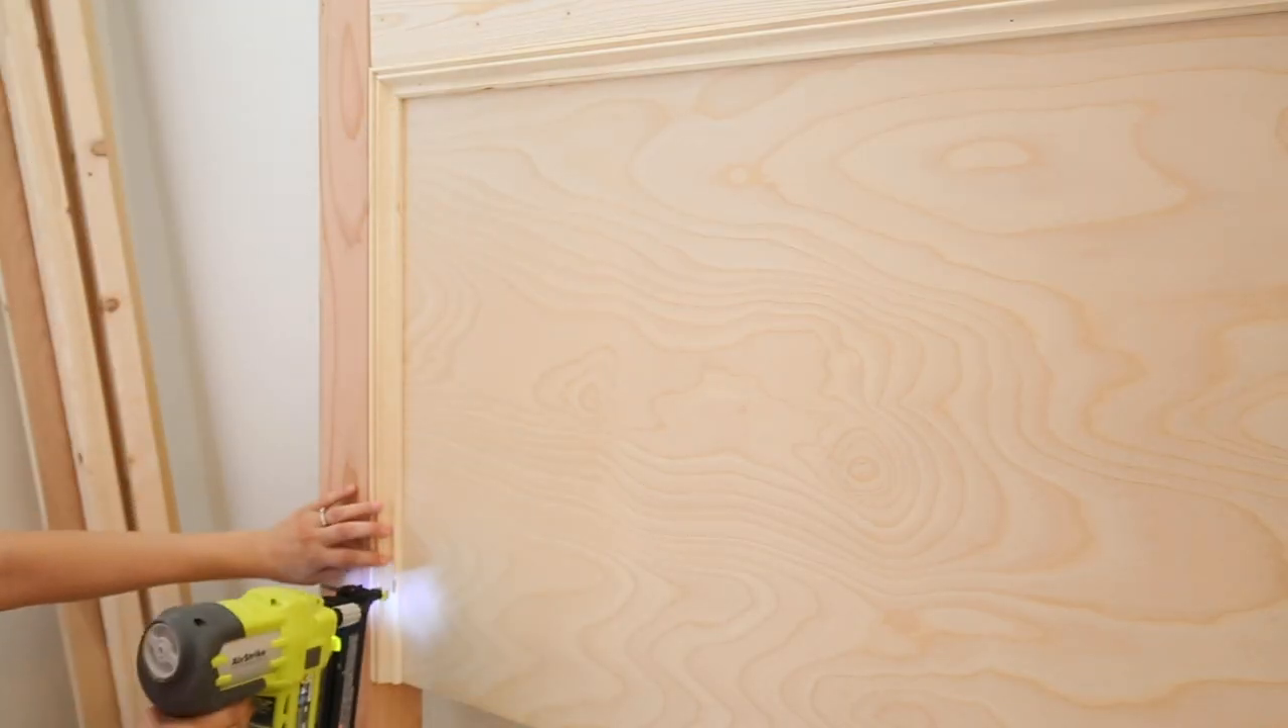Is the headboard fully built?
No.